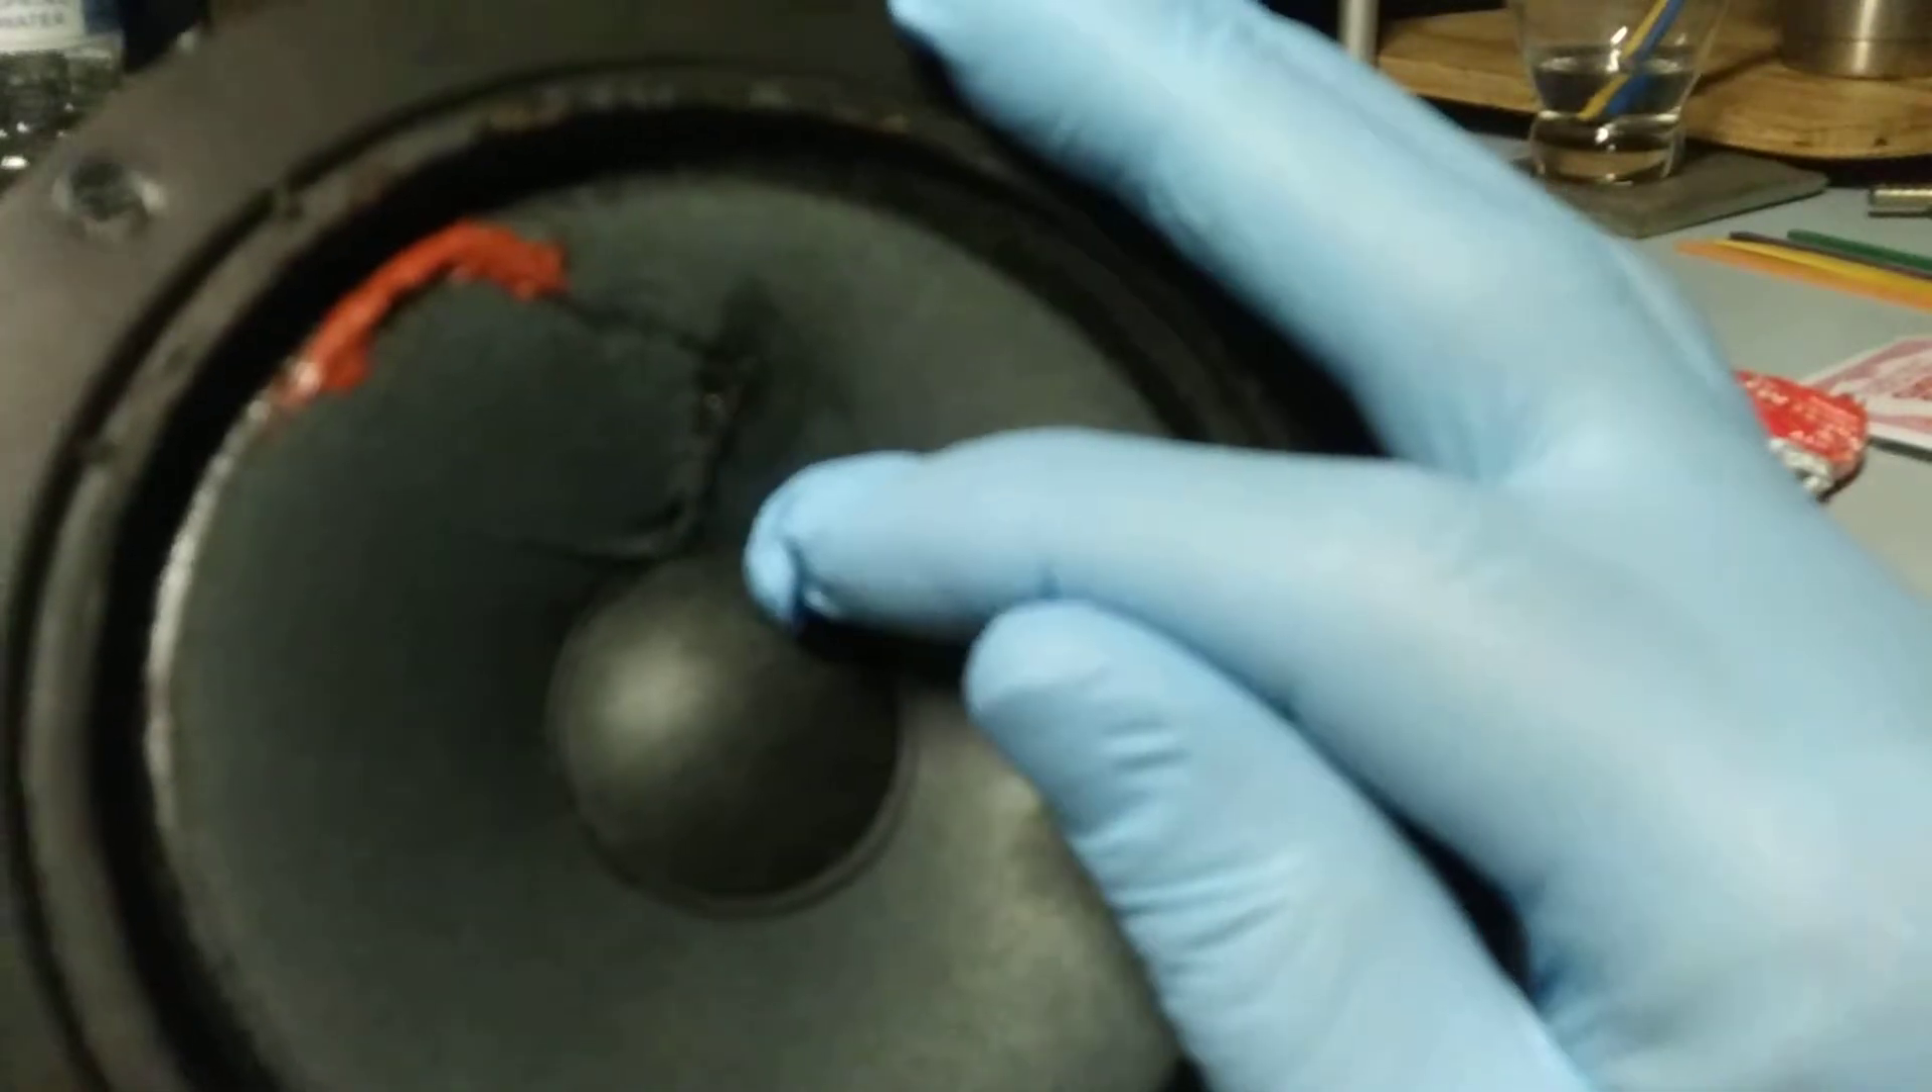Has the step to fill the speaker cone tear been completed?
No.